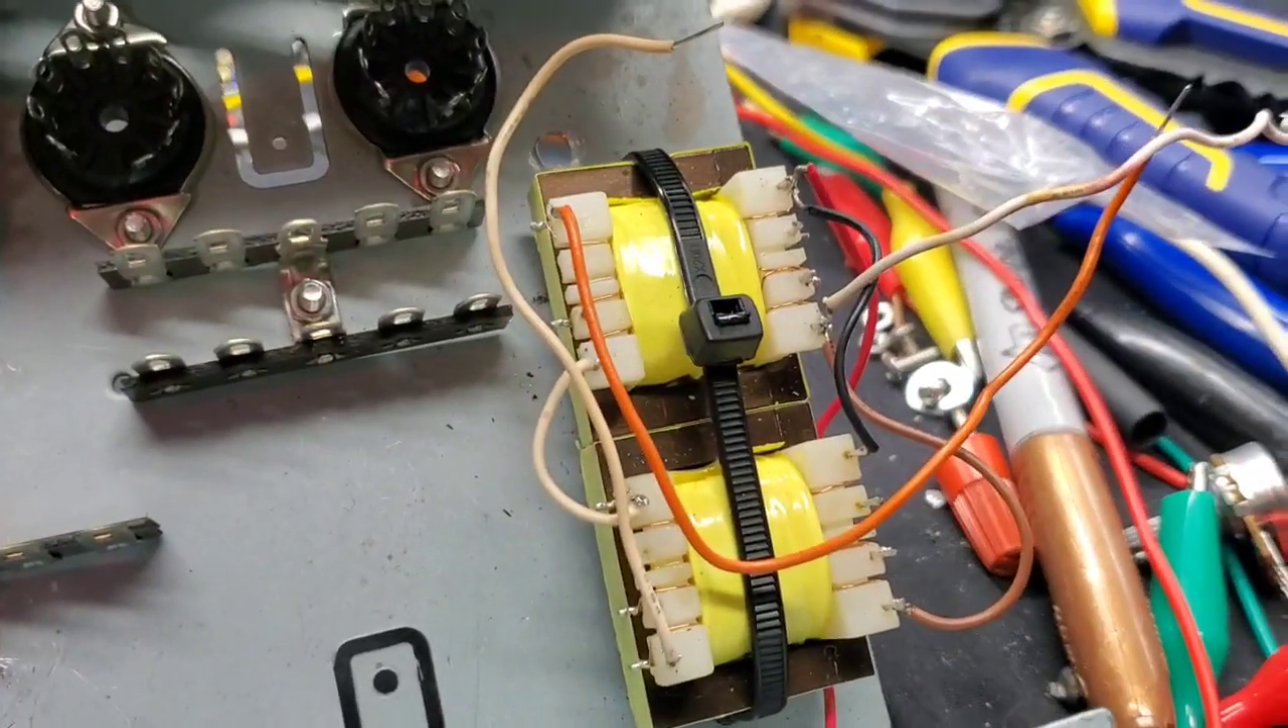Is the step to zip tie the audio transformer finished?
Yes.